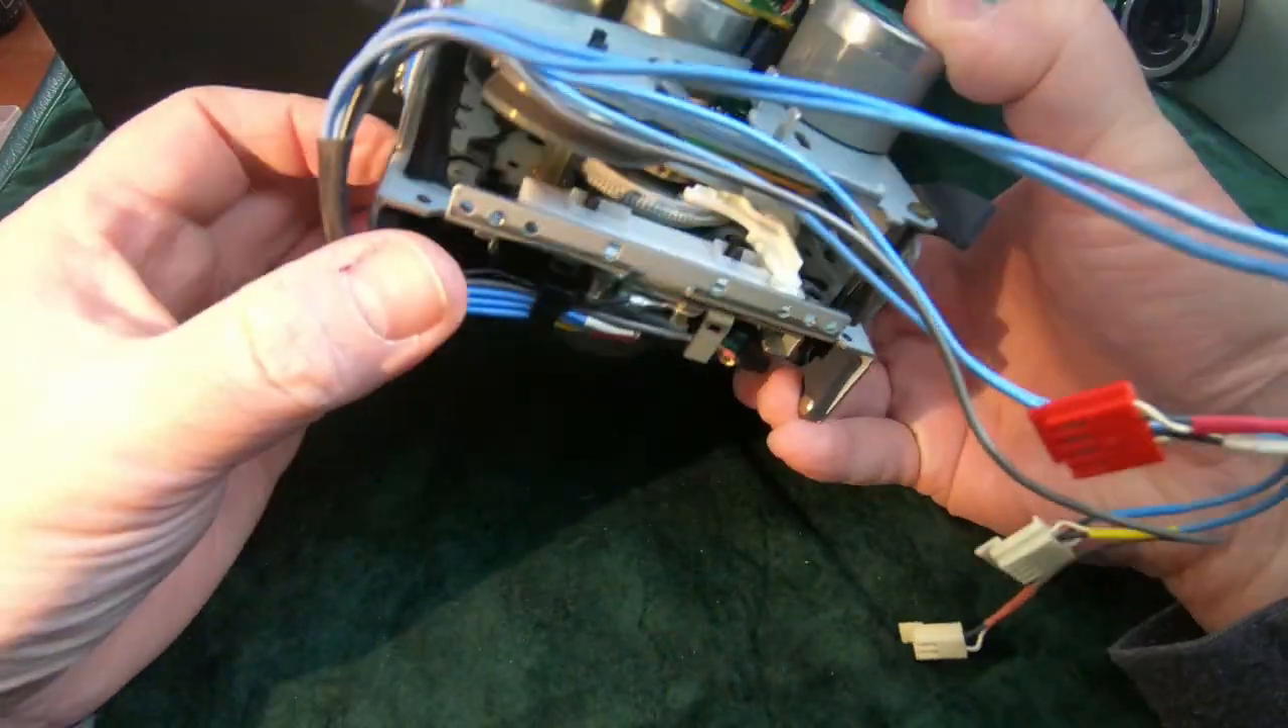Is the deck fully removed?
Yes.